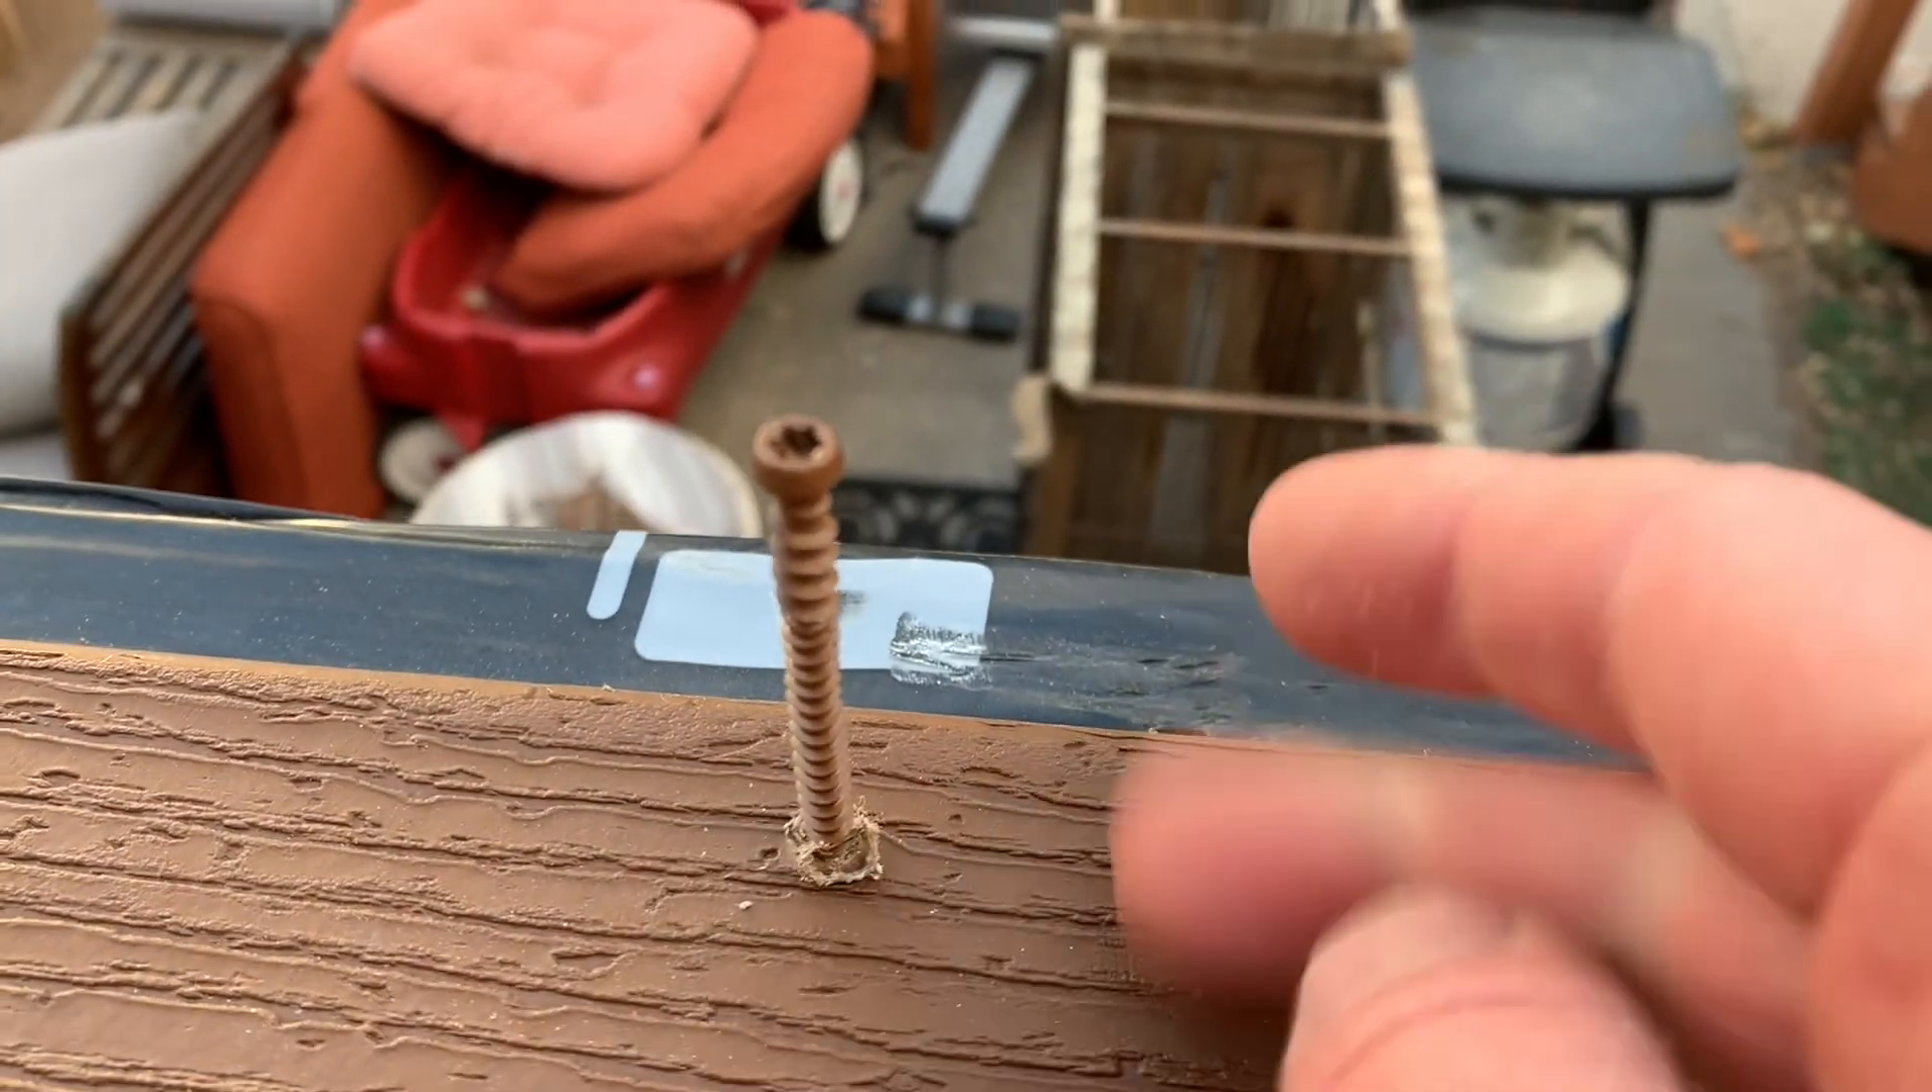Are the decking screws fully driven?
No.